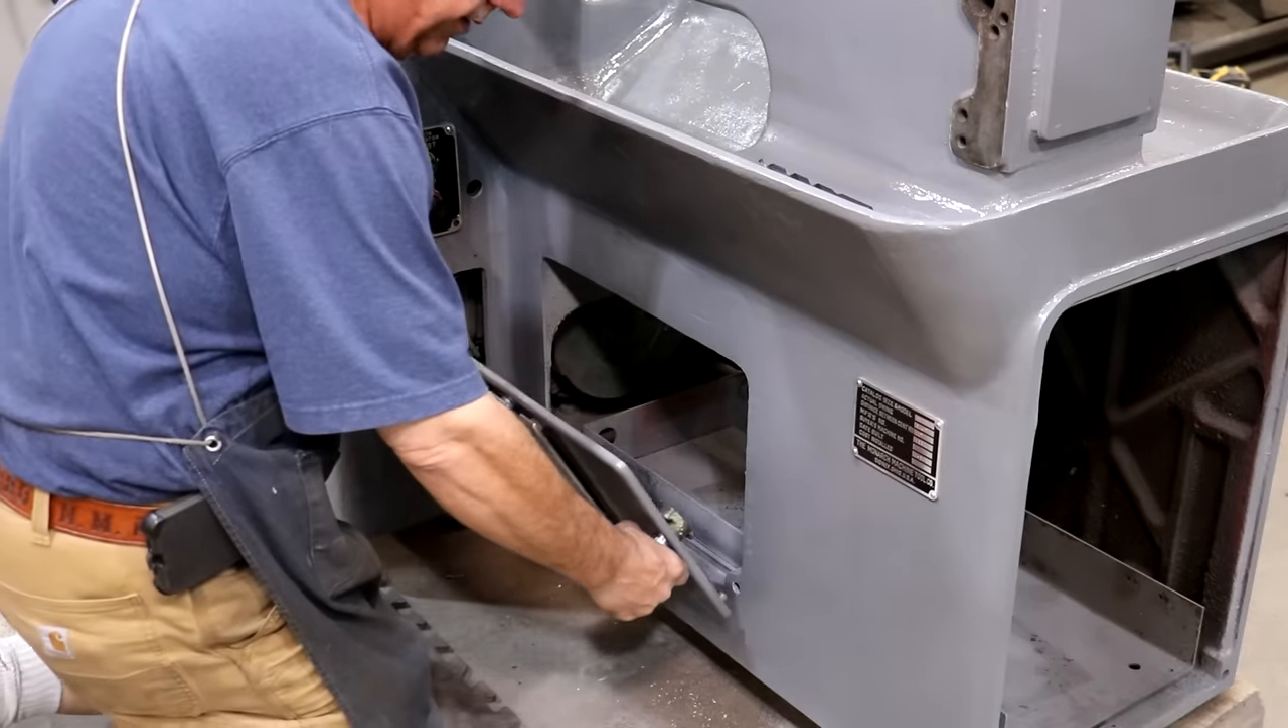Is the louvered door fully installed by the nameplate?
No.